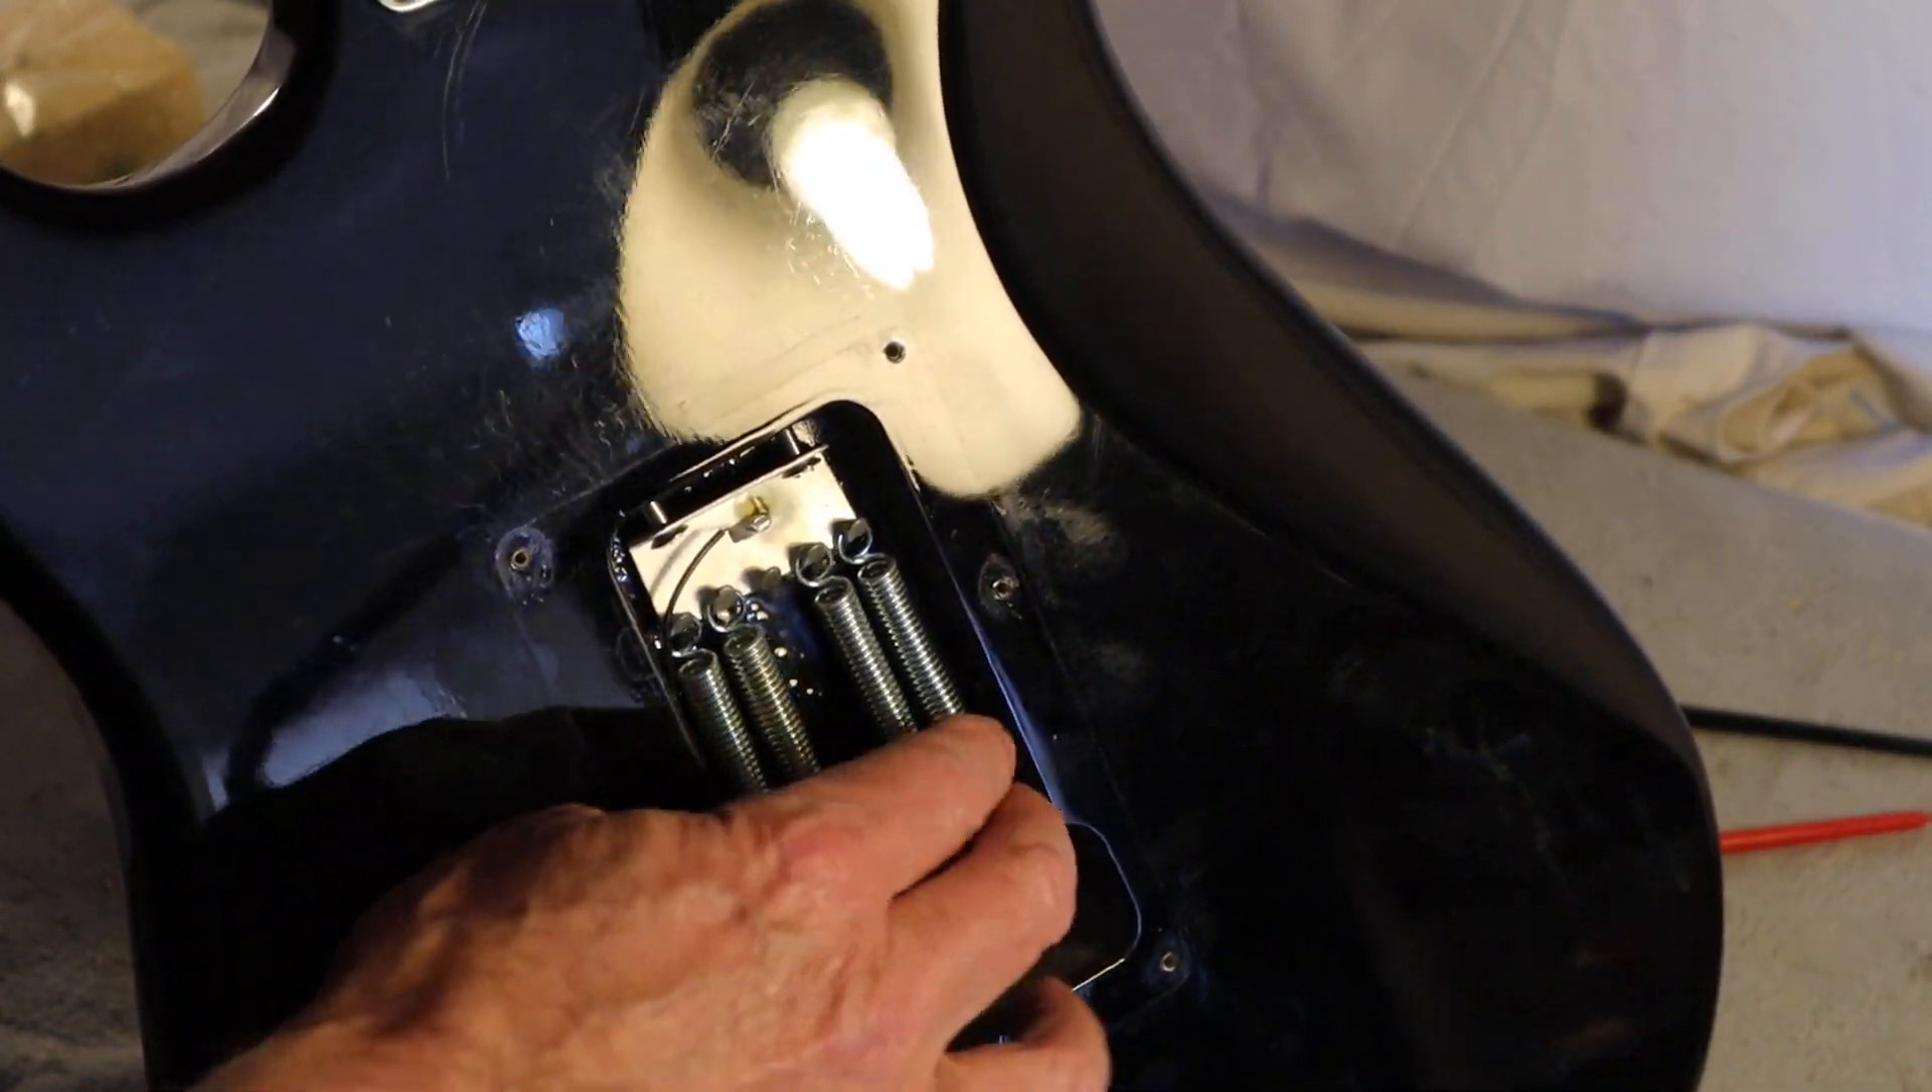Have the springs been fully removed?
No.